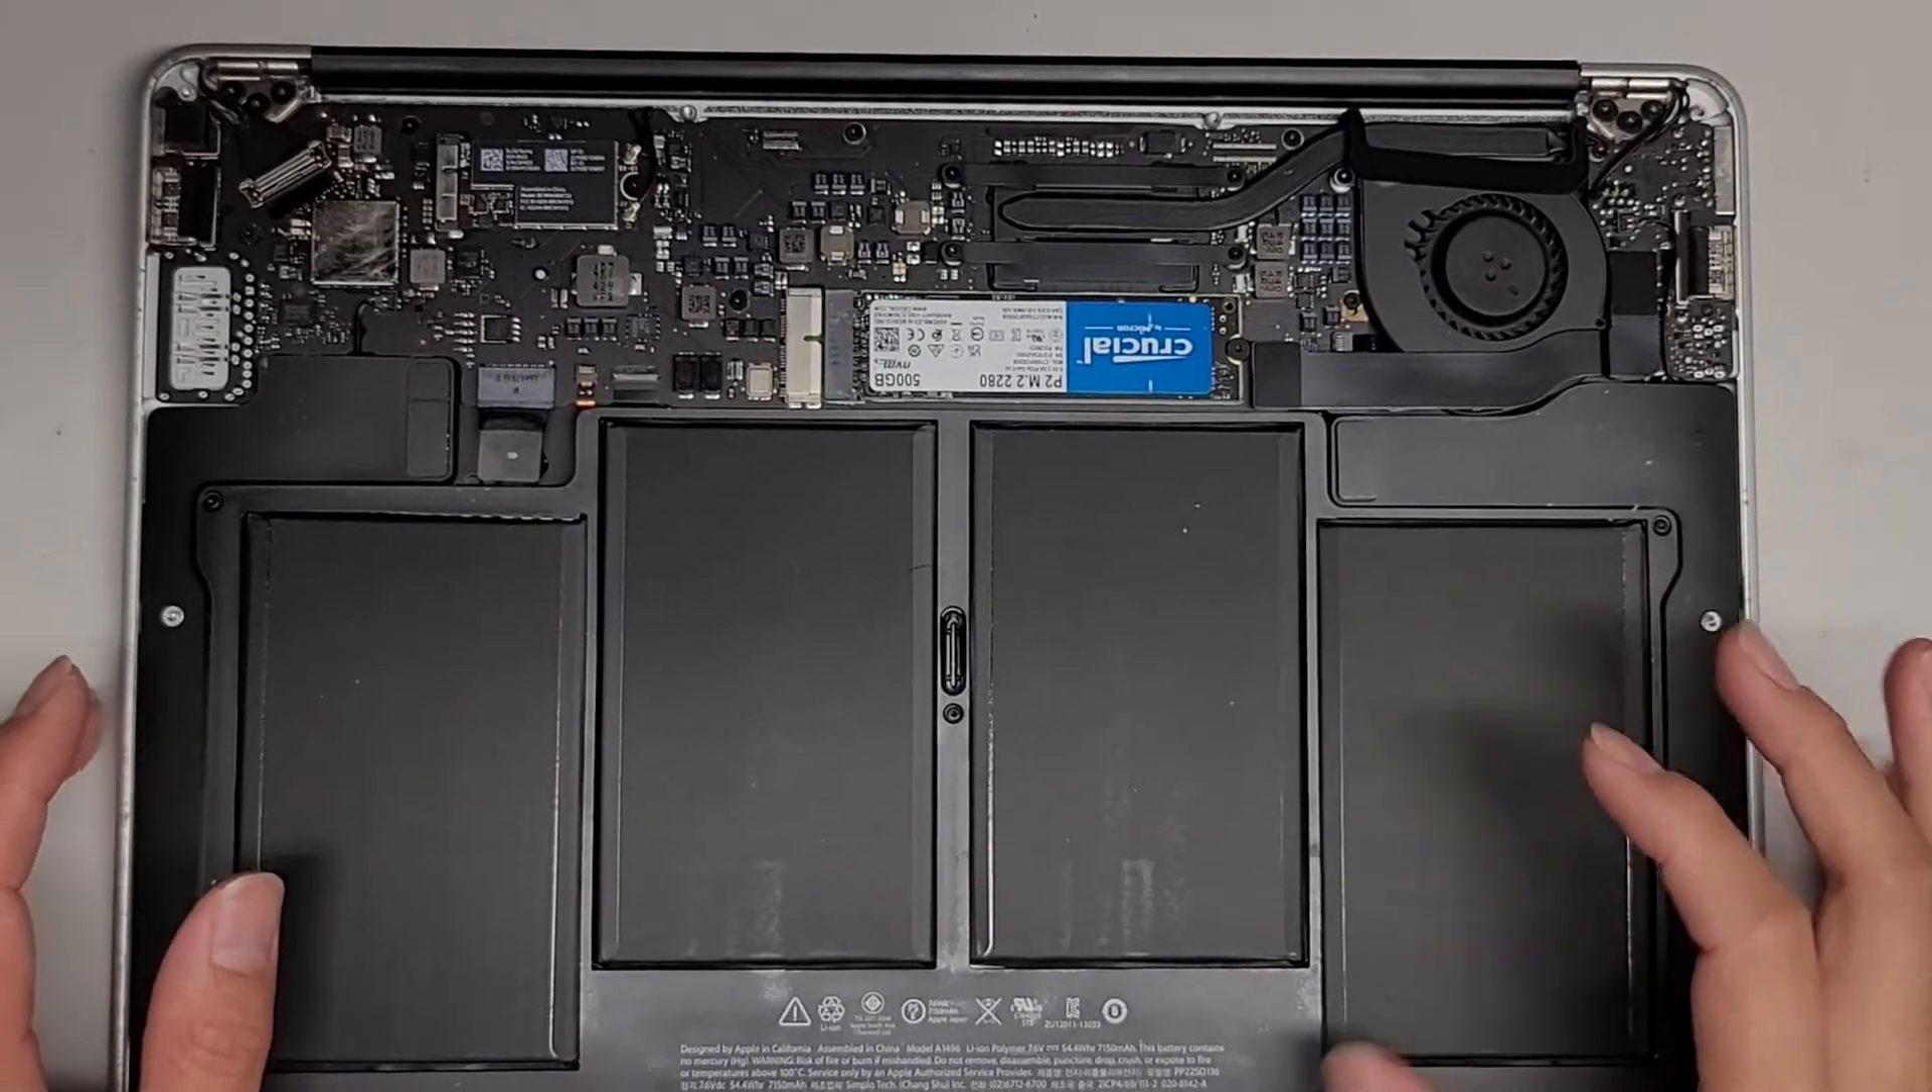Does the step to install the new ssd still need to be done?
No.